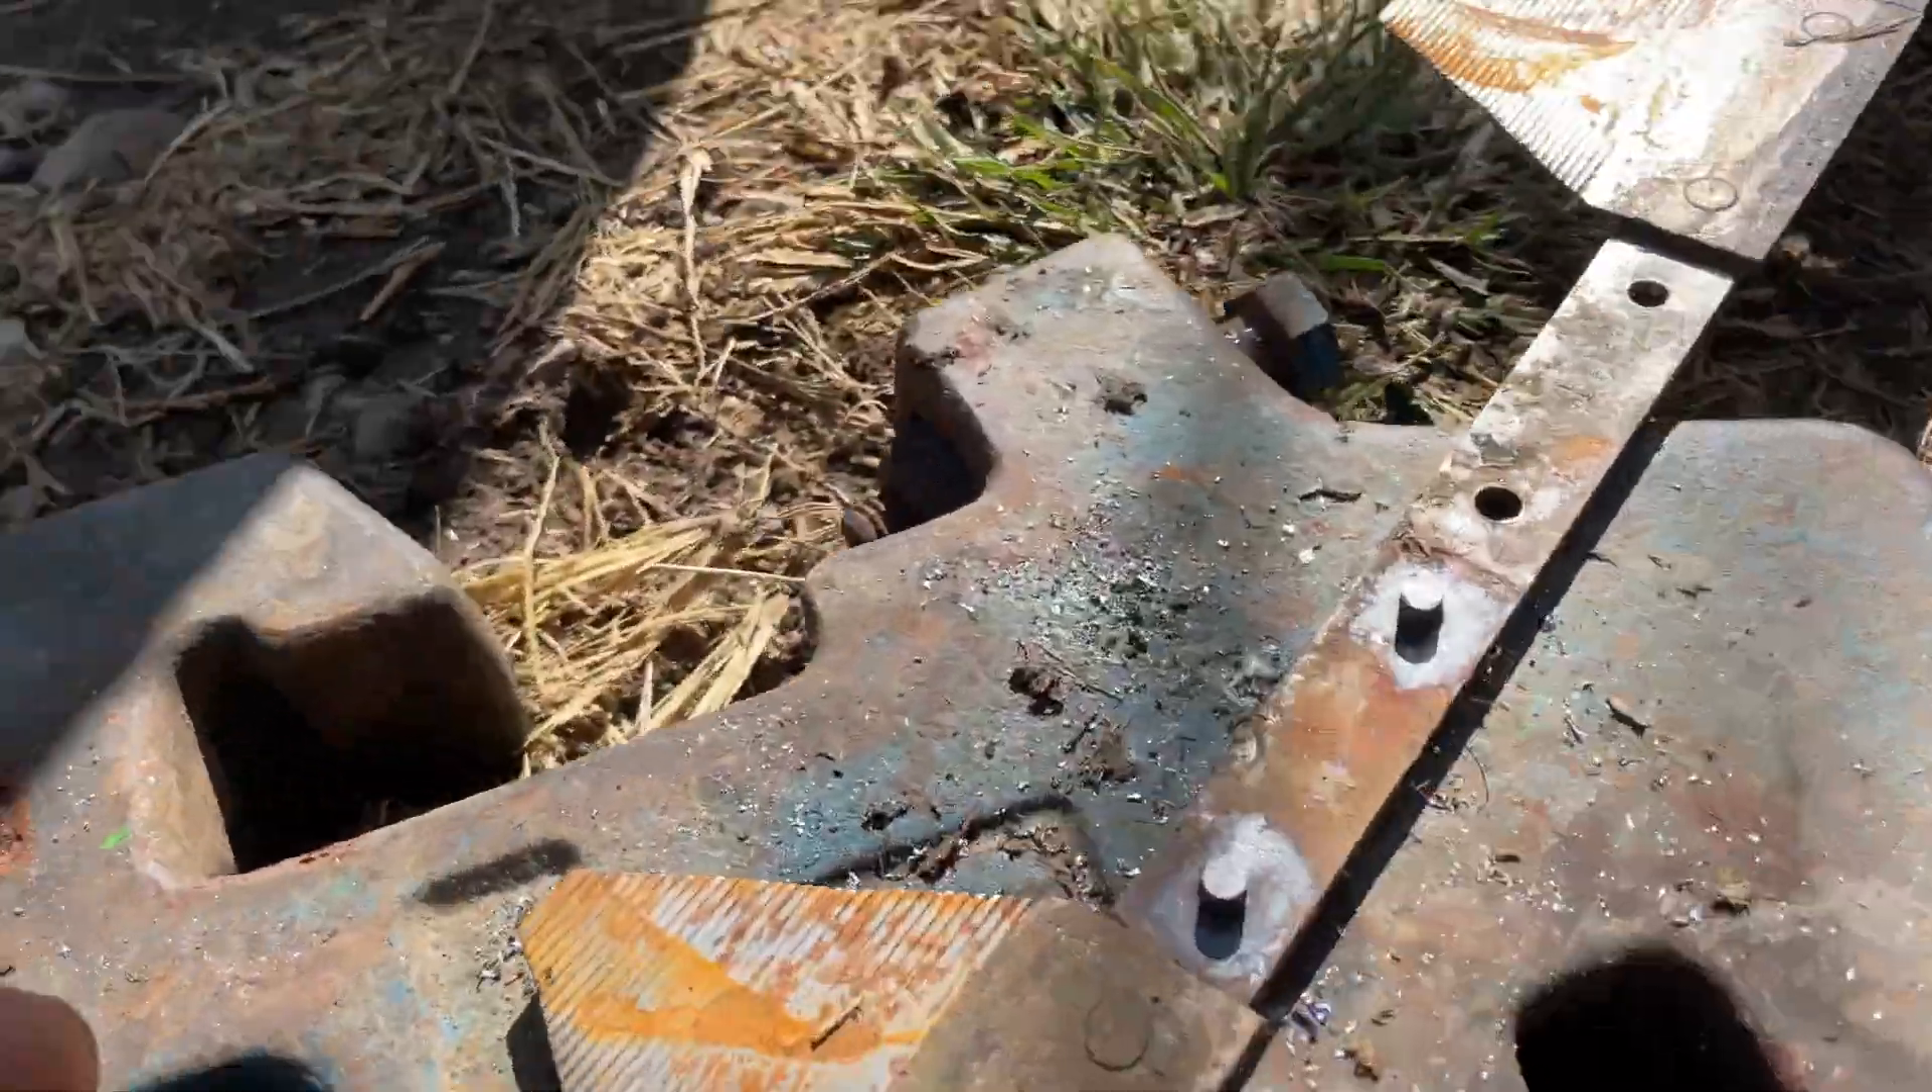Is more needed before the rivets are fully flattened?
Yes.